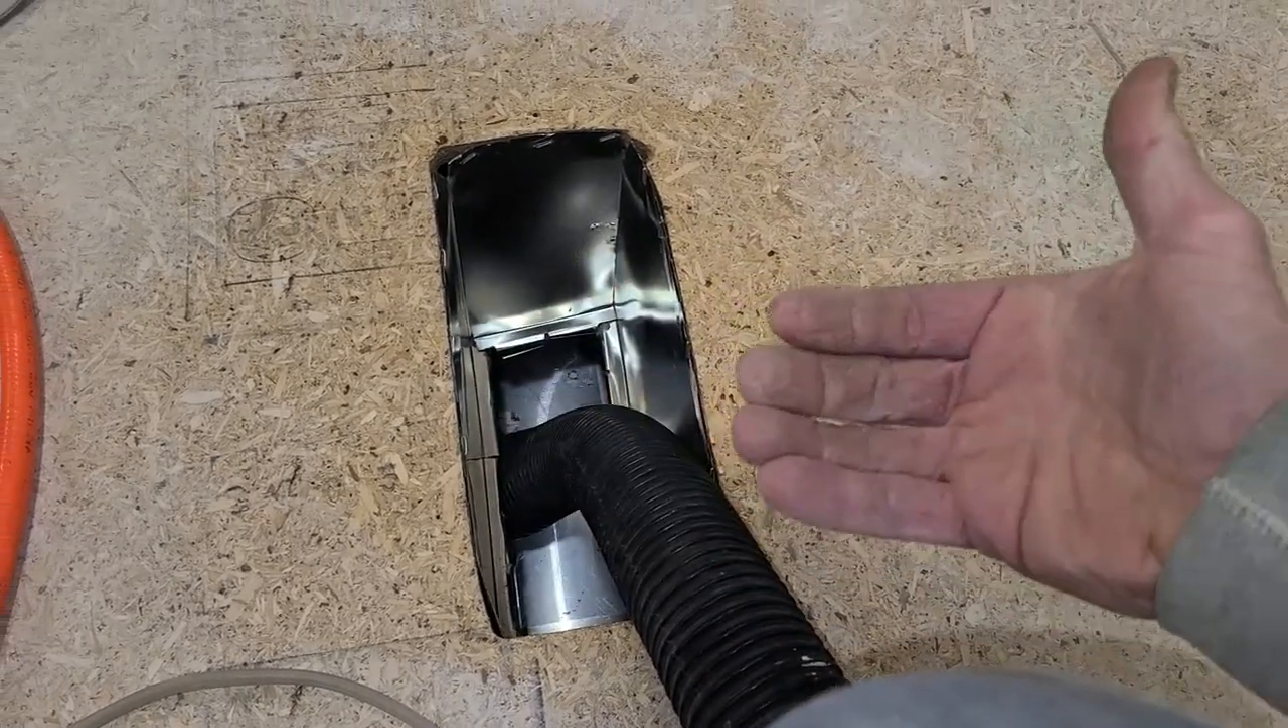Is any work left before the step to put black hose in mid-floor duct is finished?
No.